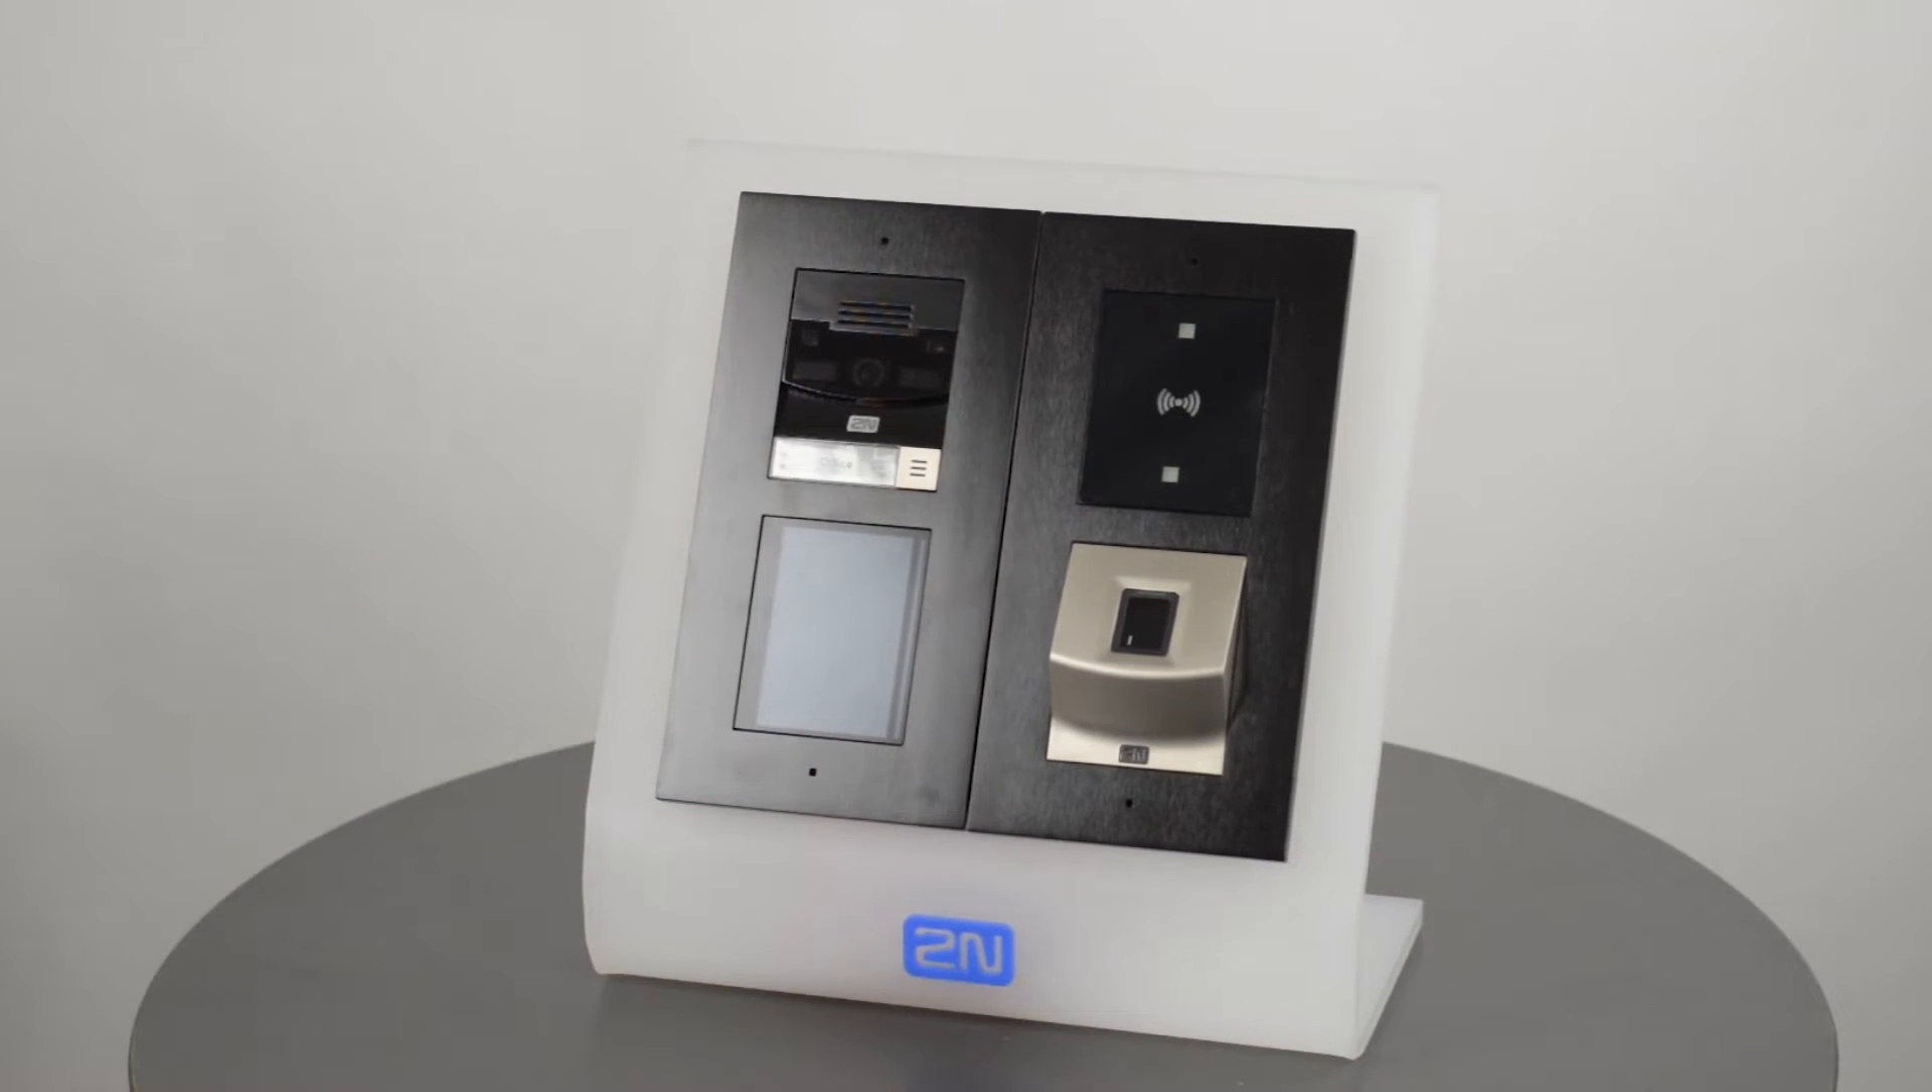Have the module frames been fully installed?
Yes.